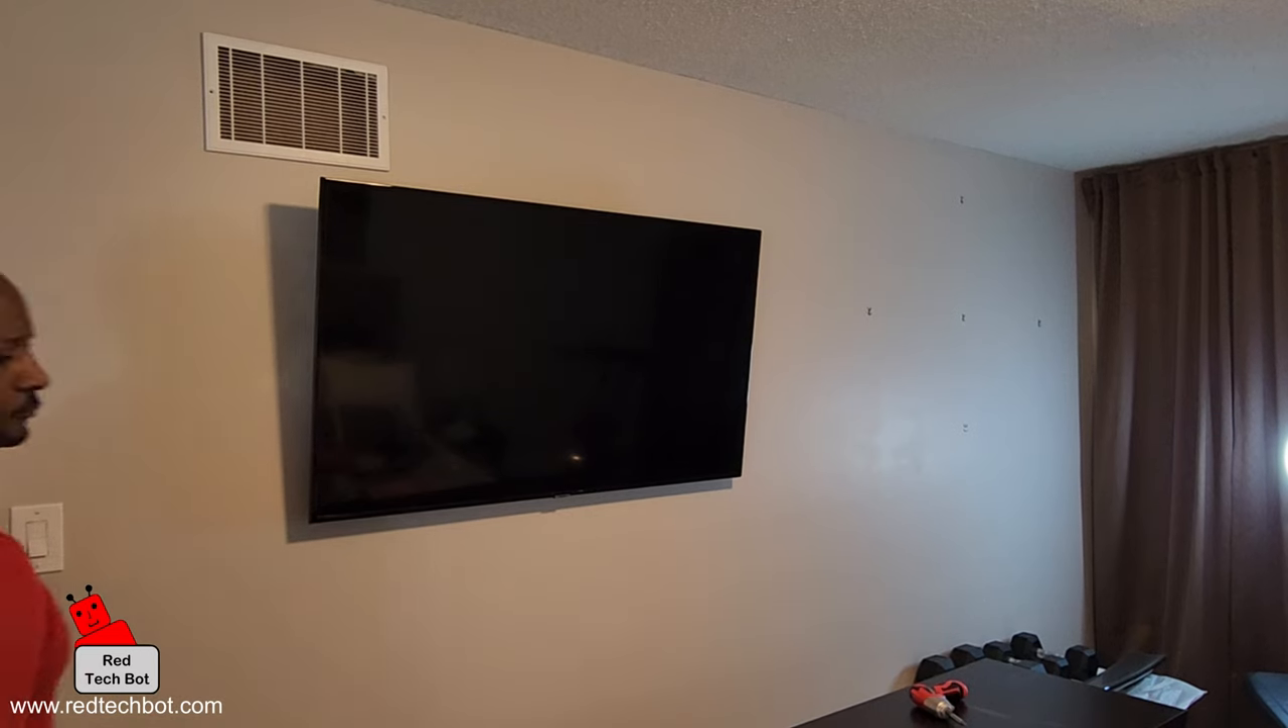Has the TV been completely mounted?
Yes.